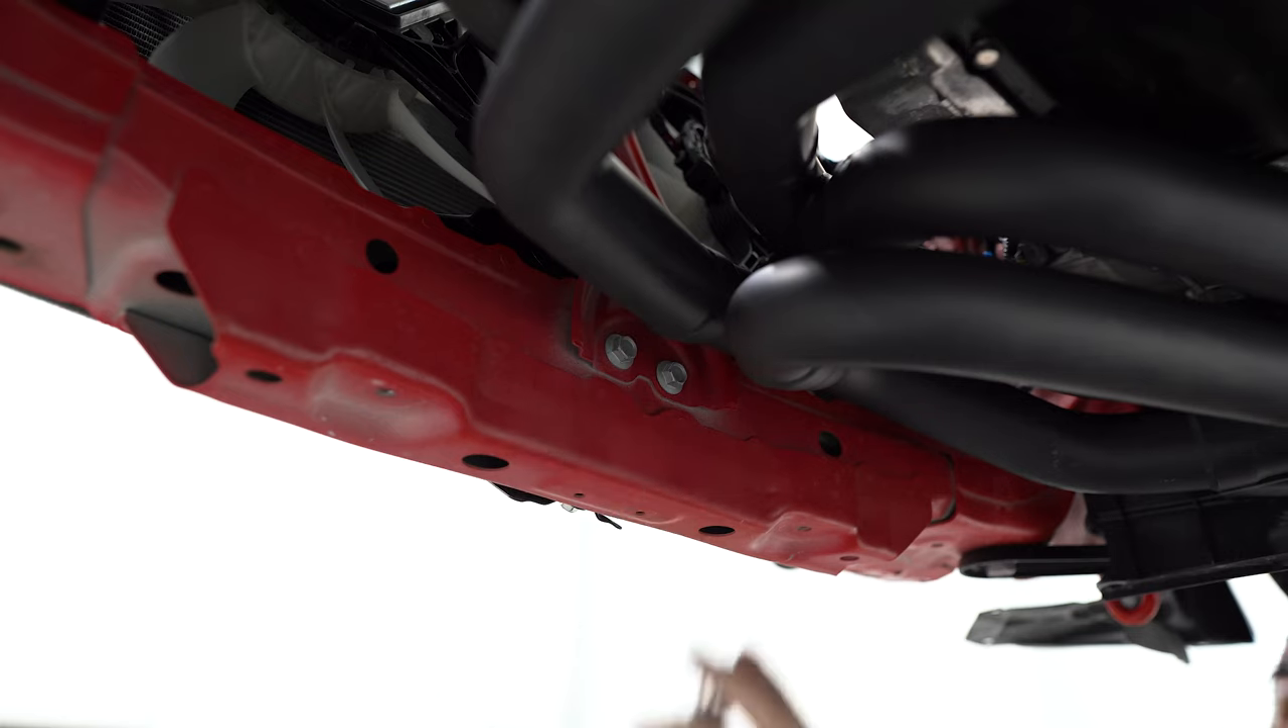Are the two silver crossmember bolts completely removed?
No.